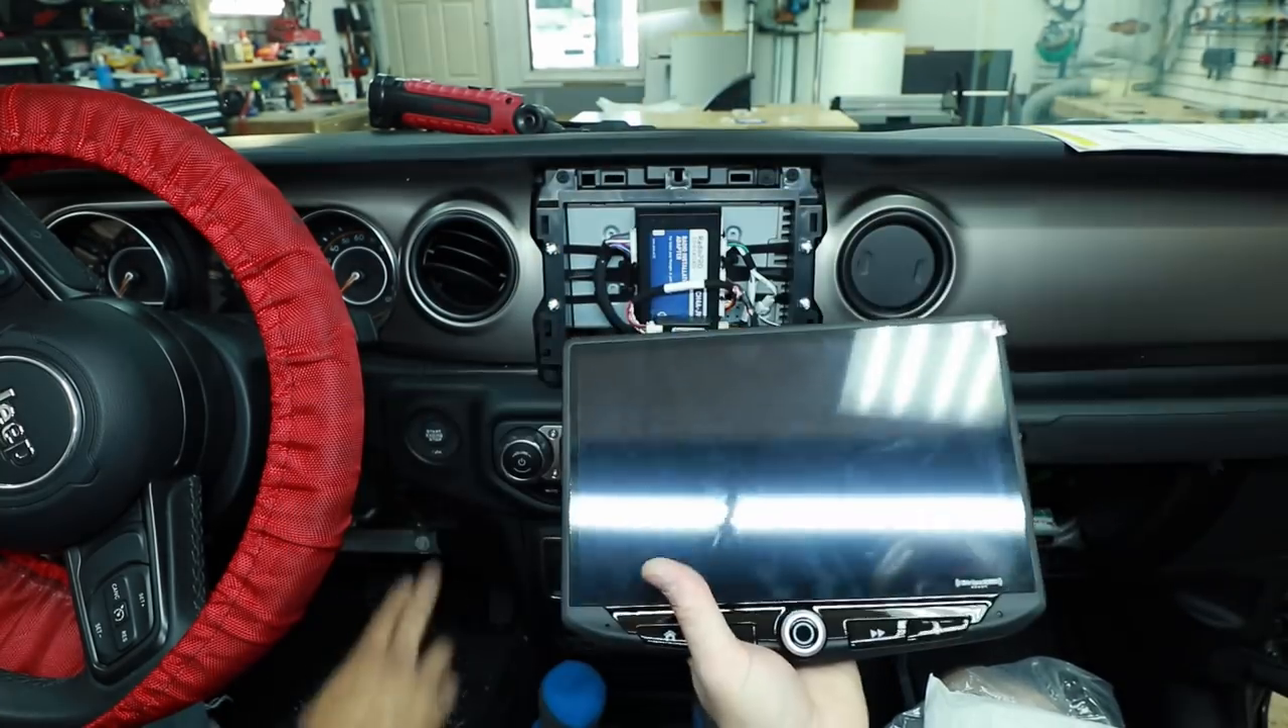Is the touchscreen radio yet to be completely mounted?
Yes.